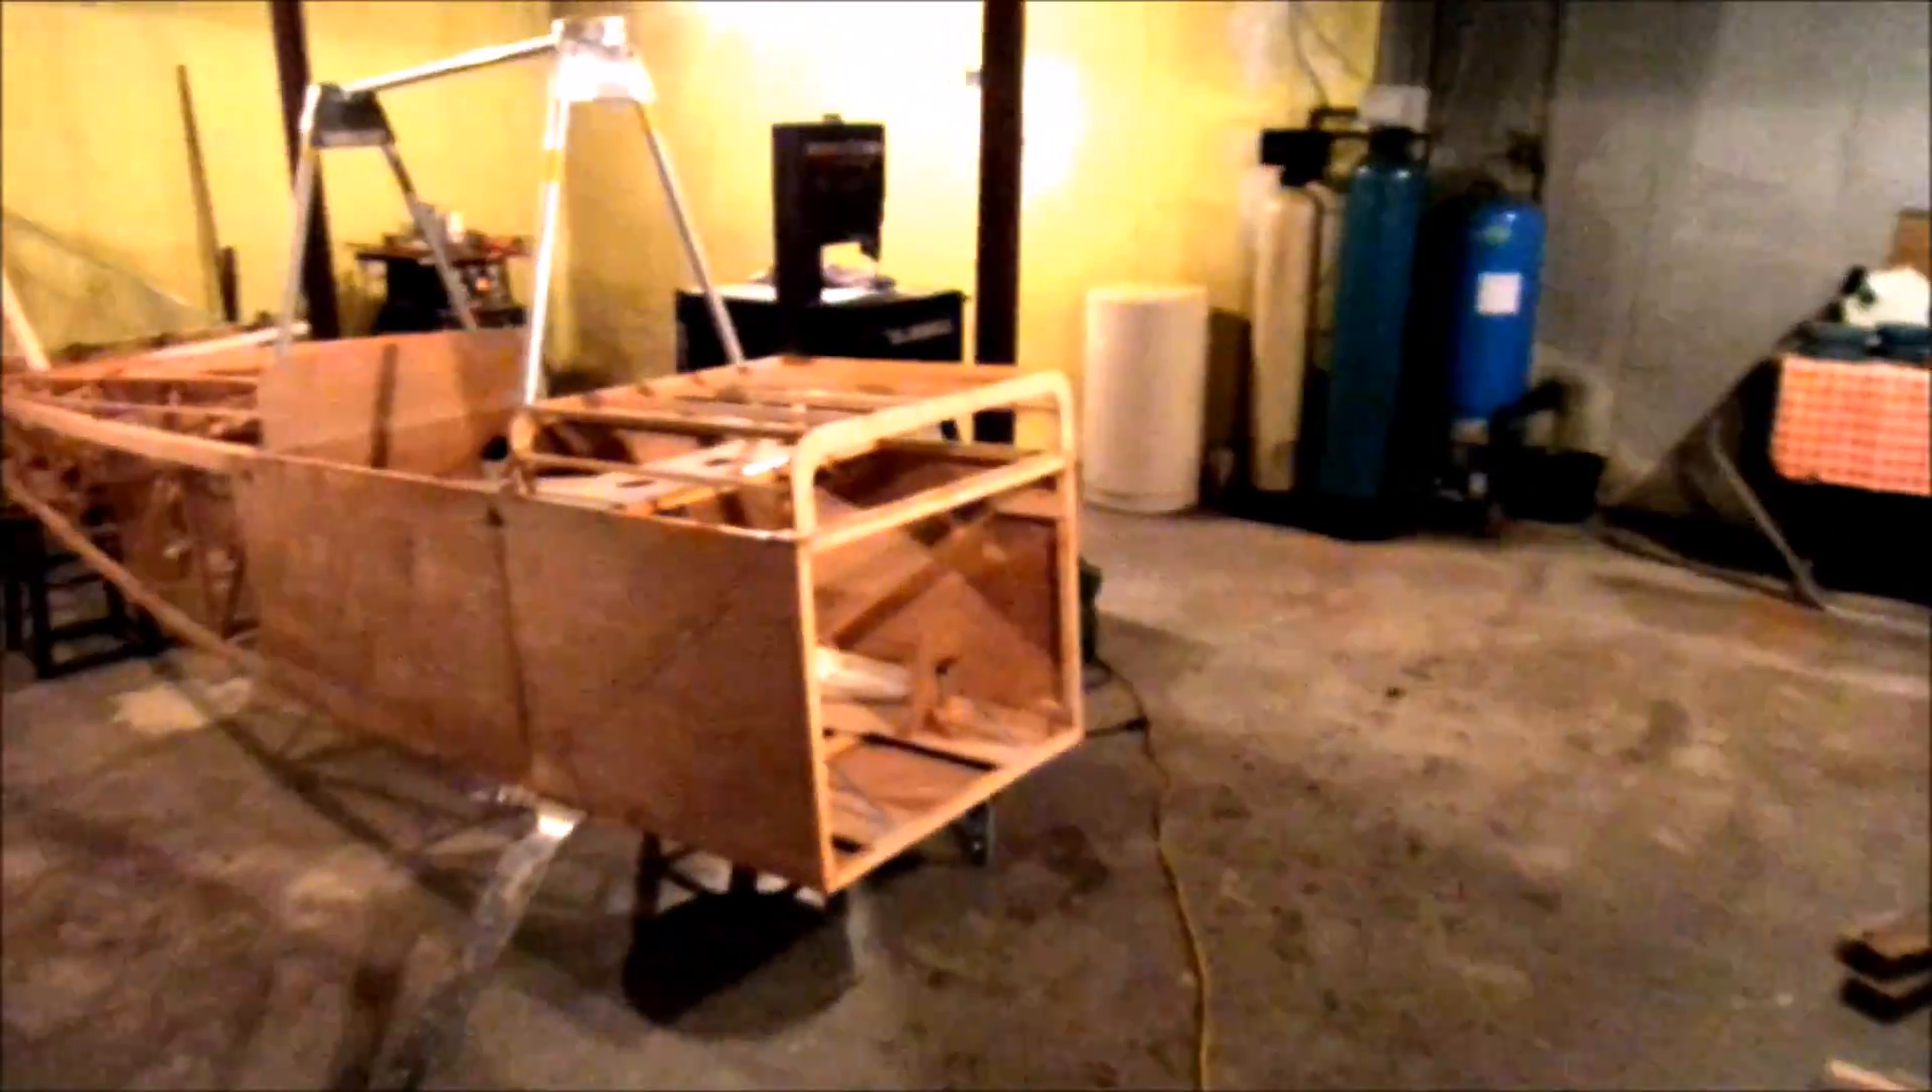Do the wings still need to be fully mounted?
Yes.